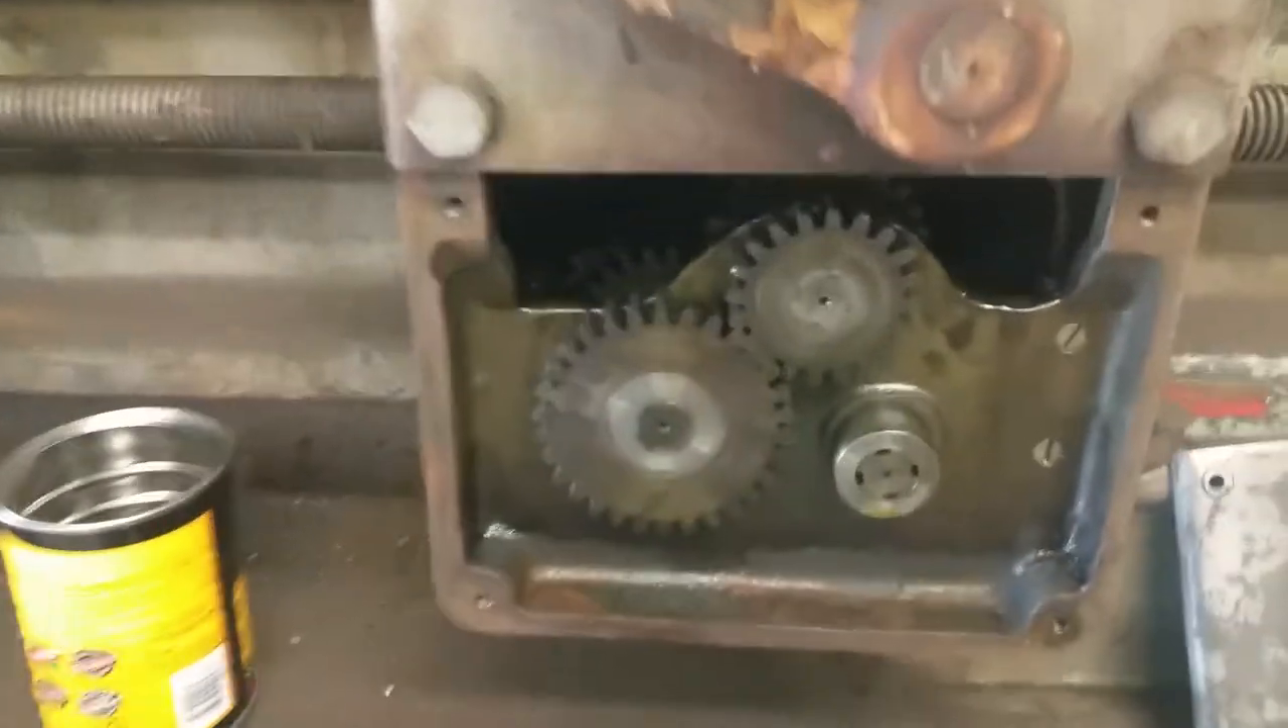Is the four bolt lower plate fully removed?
Yes.